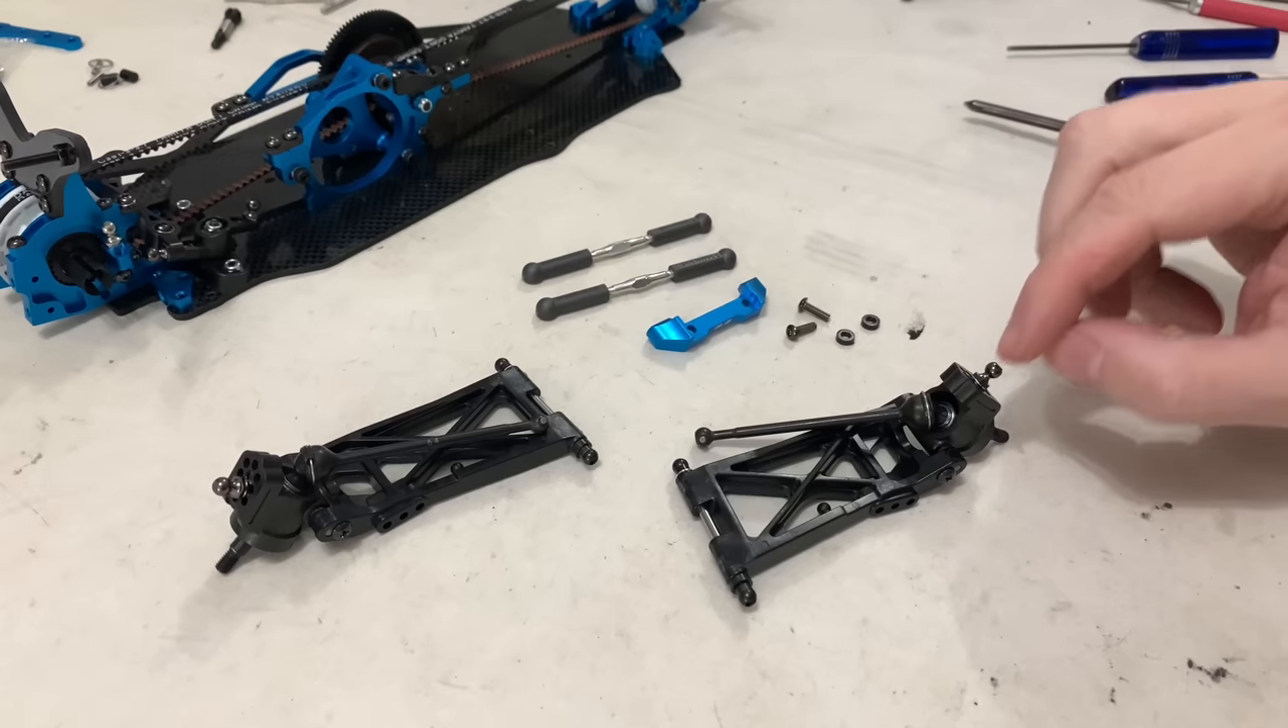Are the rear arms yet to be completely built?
No.